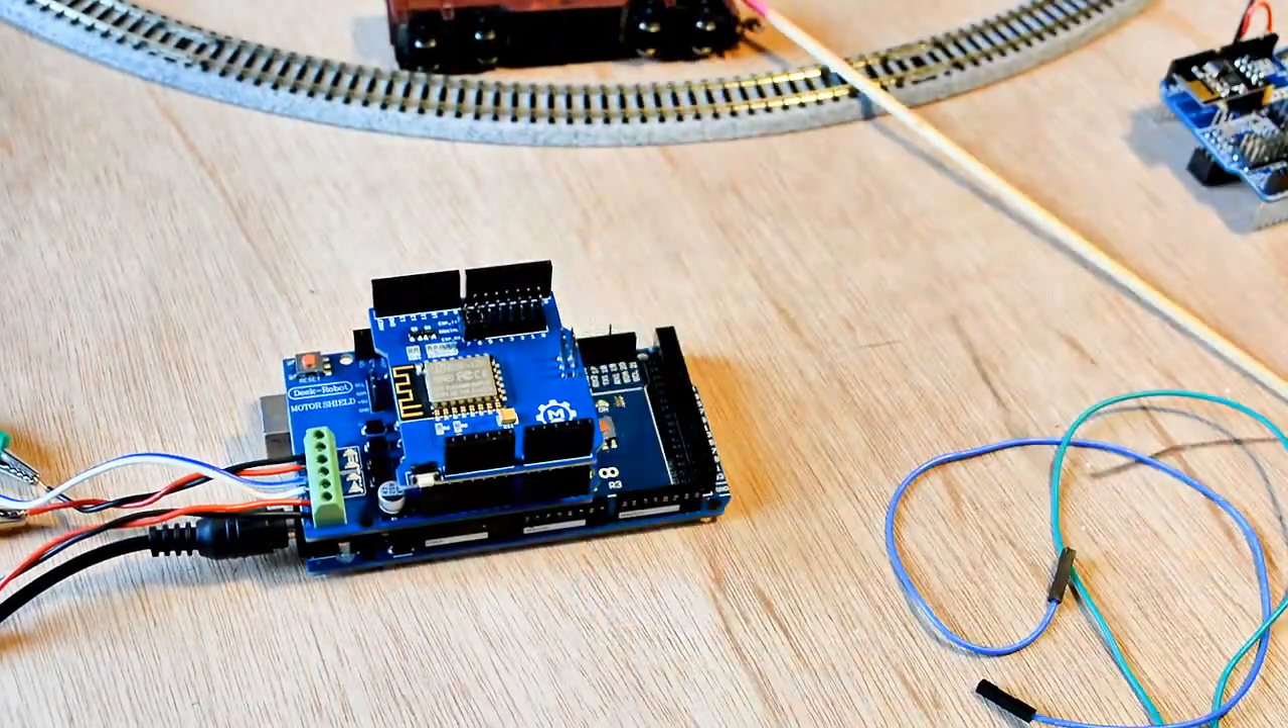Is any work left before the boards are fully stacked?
No.